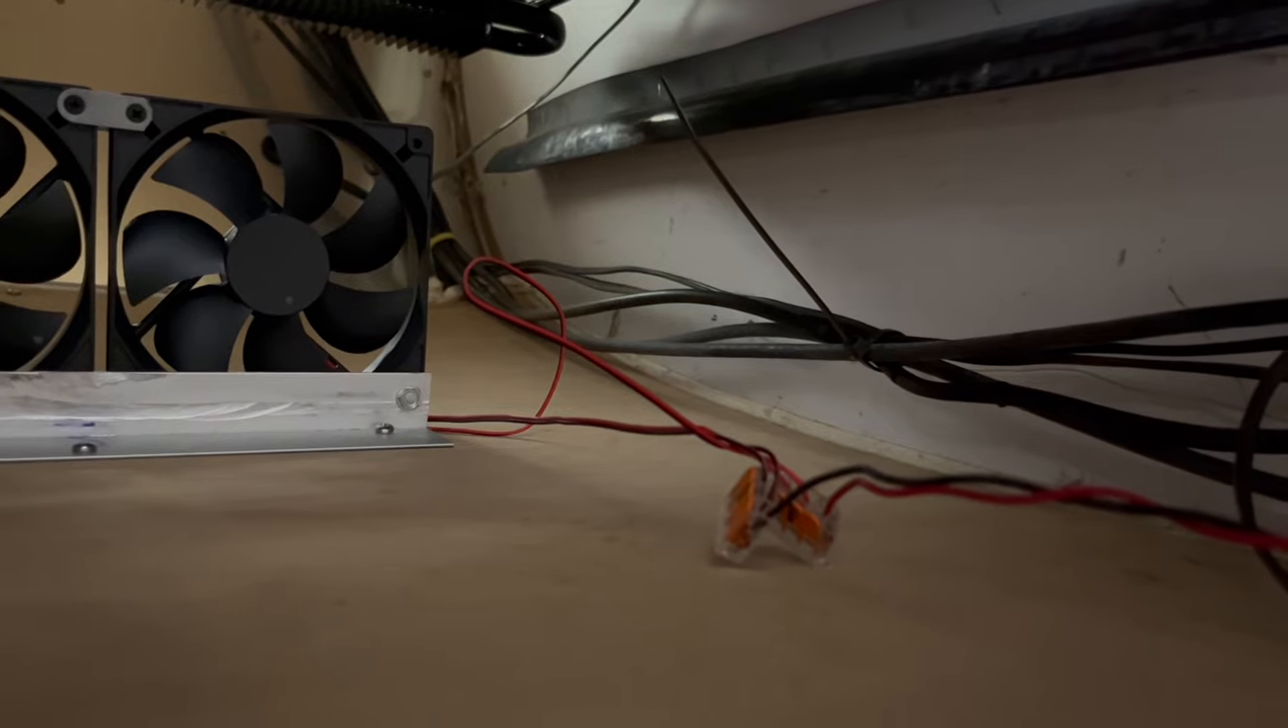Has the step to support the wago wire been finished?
No.